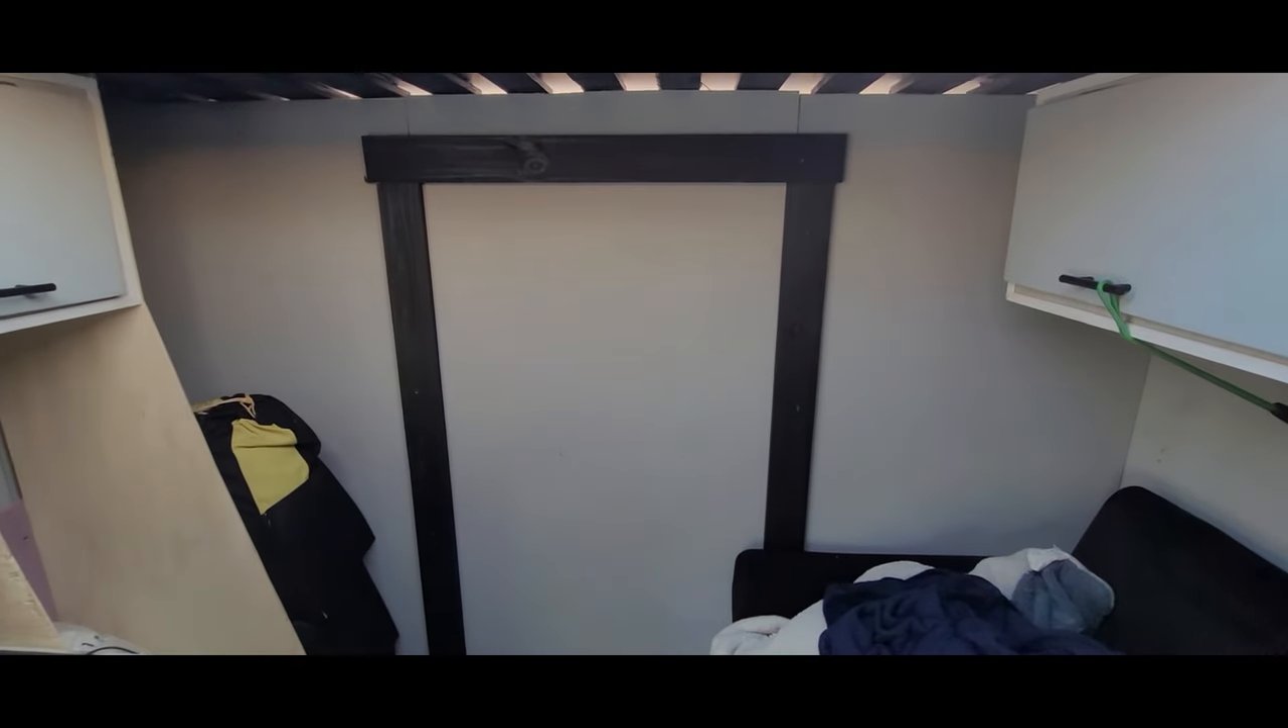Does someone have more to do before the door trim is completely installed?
No.